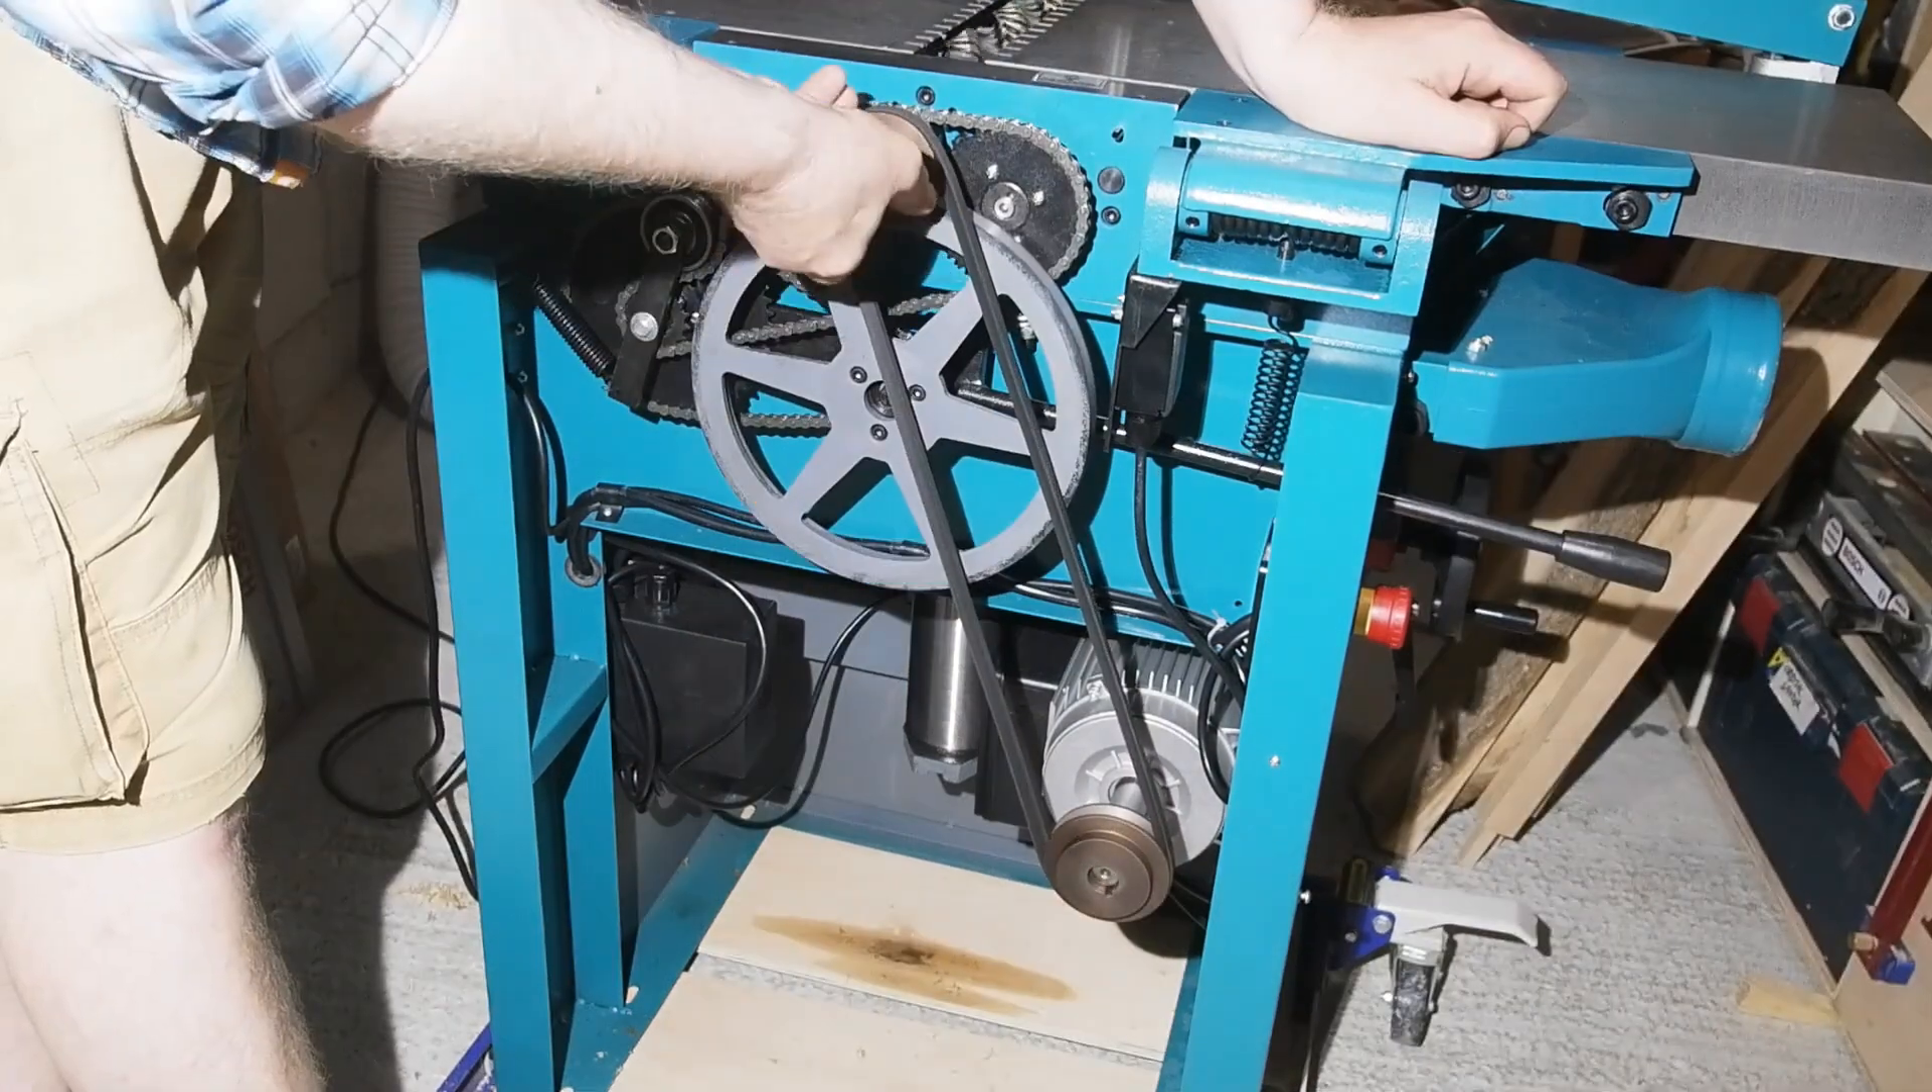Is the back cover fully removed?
Yes.